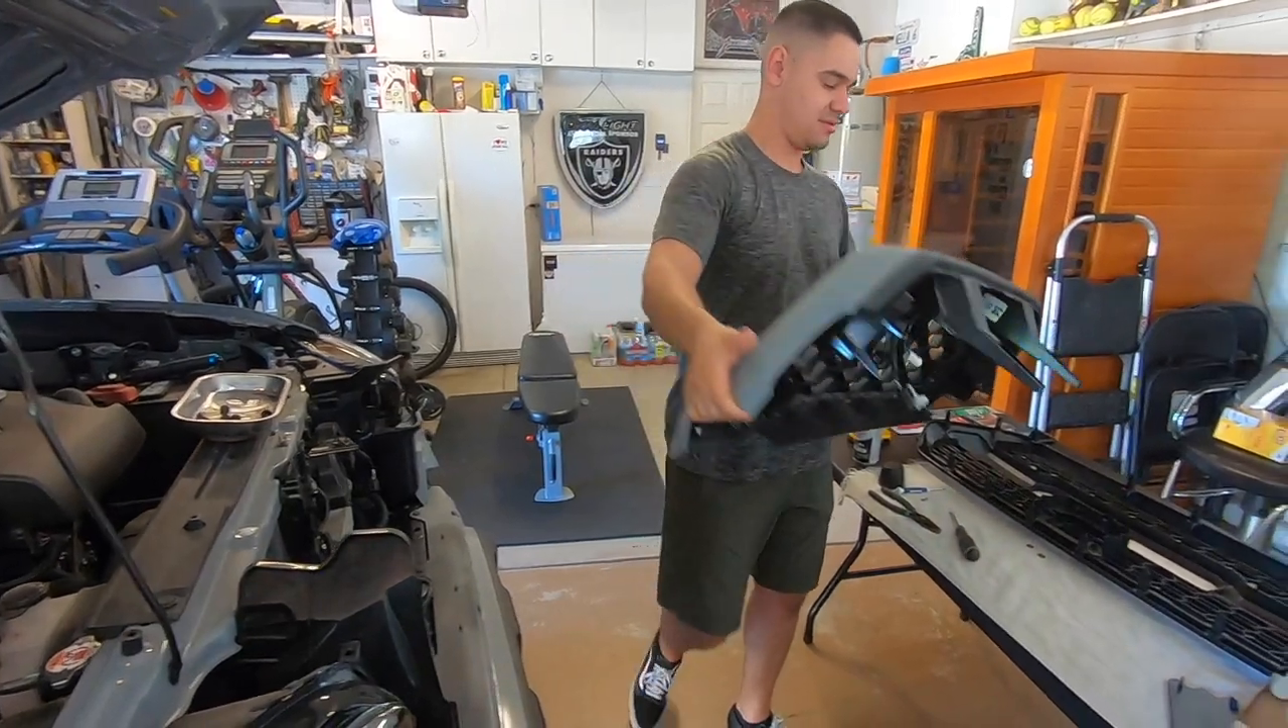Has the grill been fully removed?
Yes.